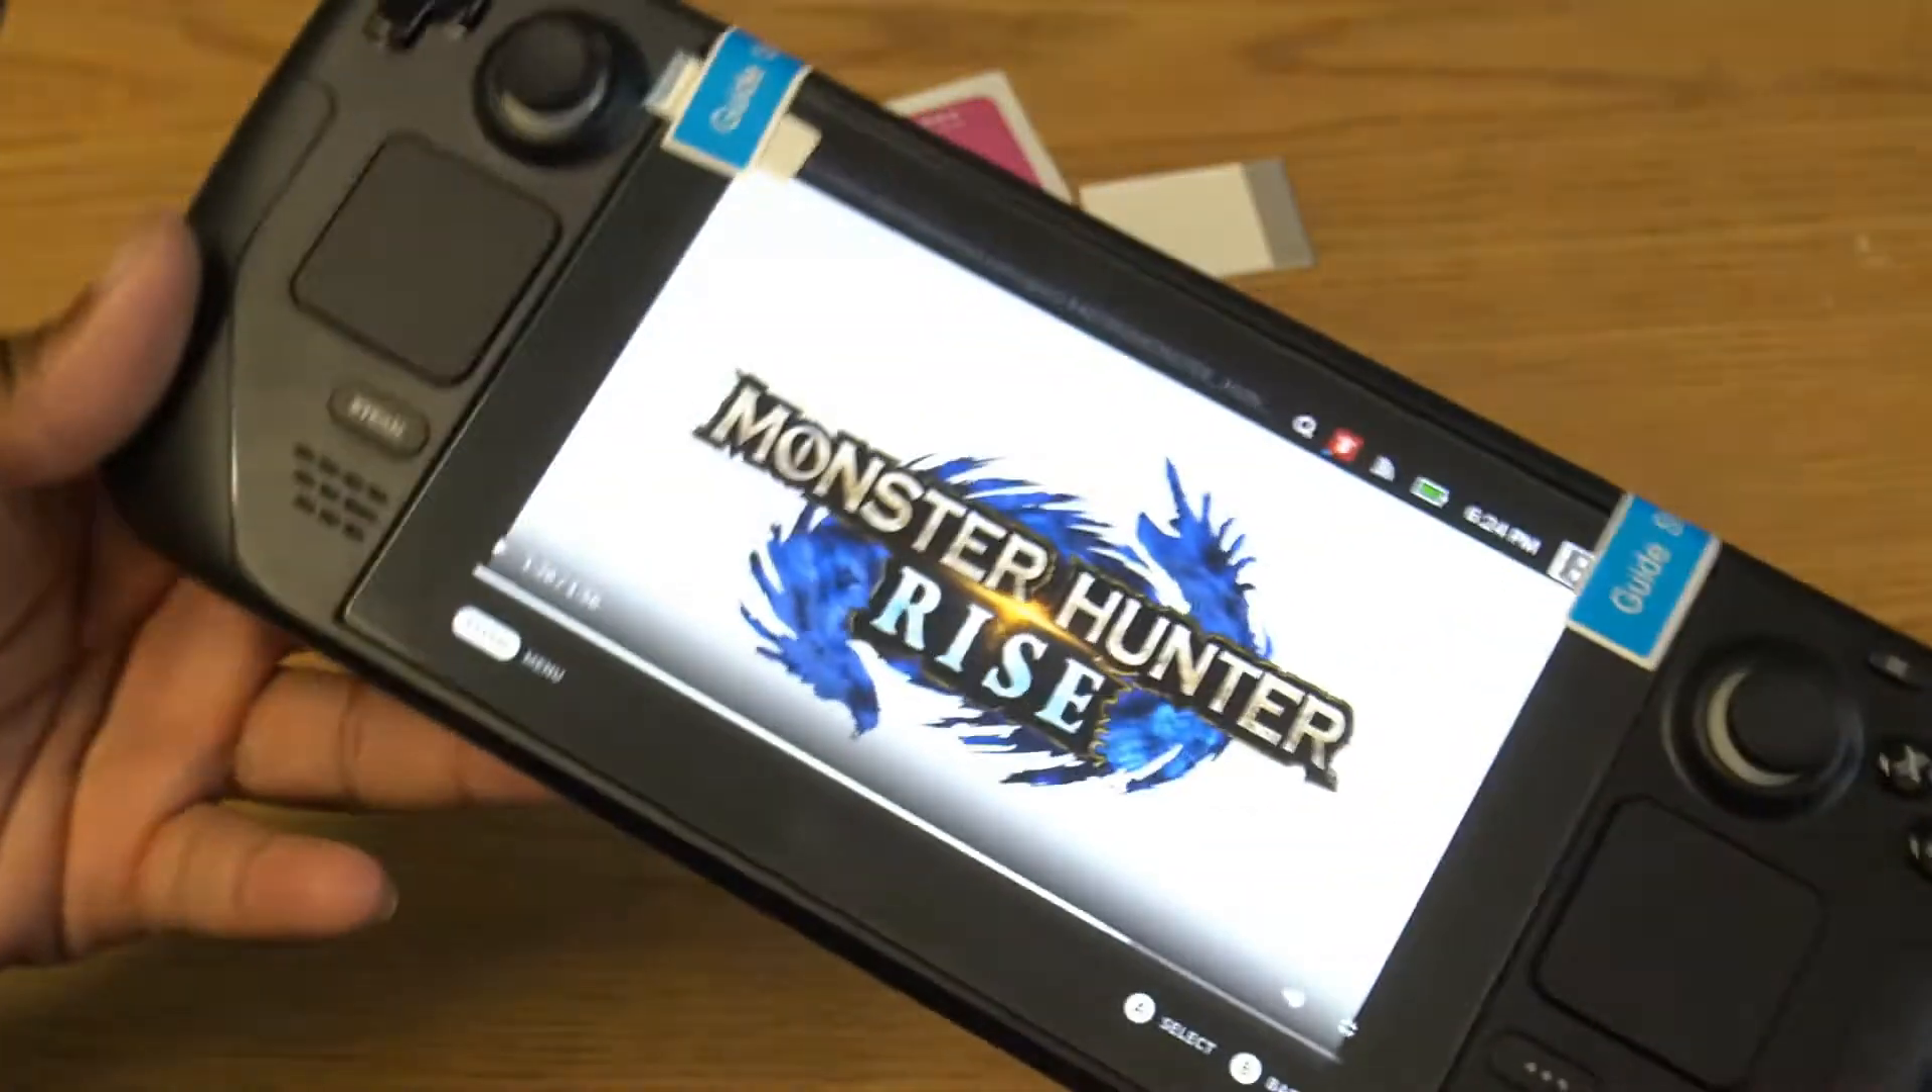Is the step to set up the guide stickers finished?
Yes.